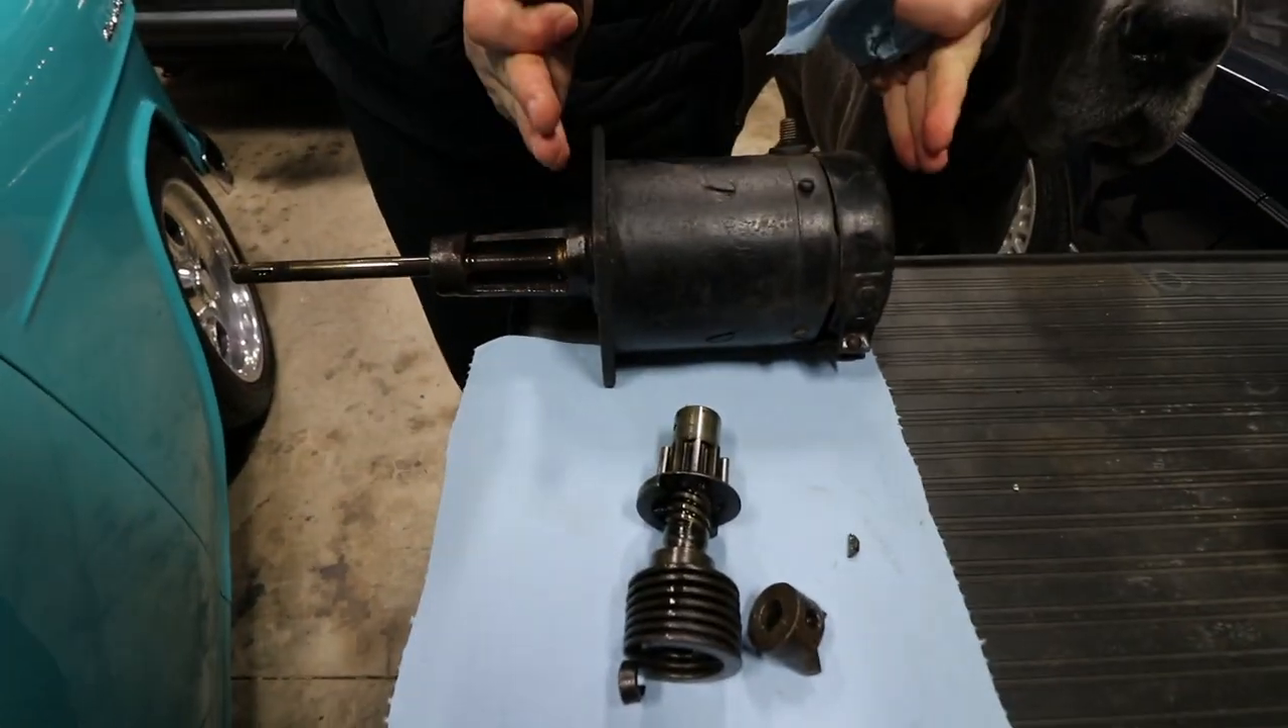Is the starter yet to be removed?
No.